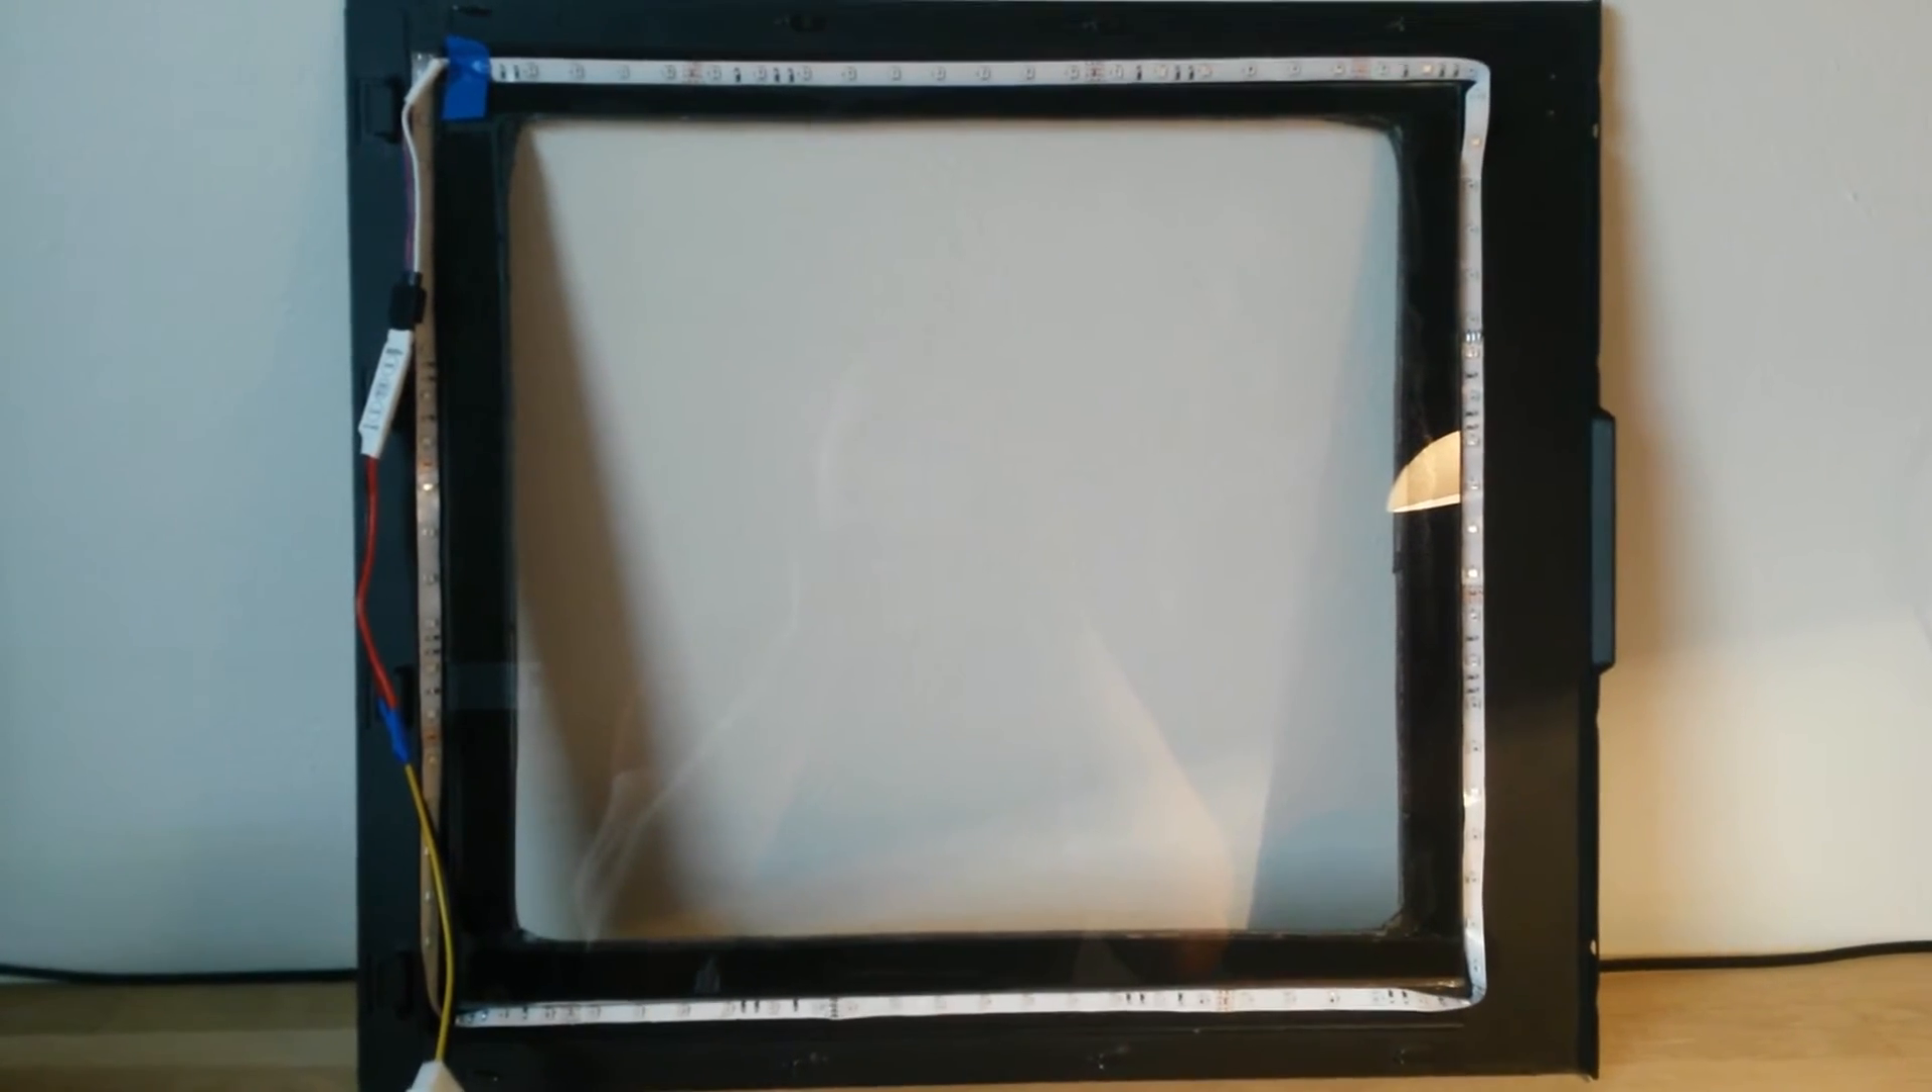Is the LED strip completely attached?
Yes.